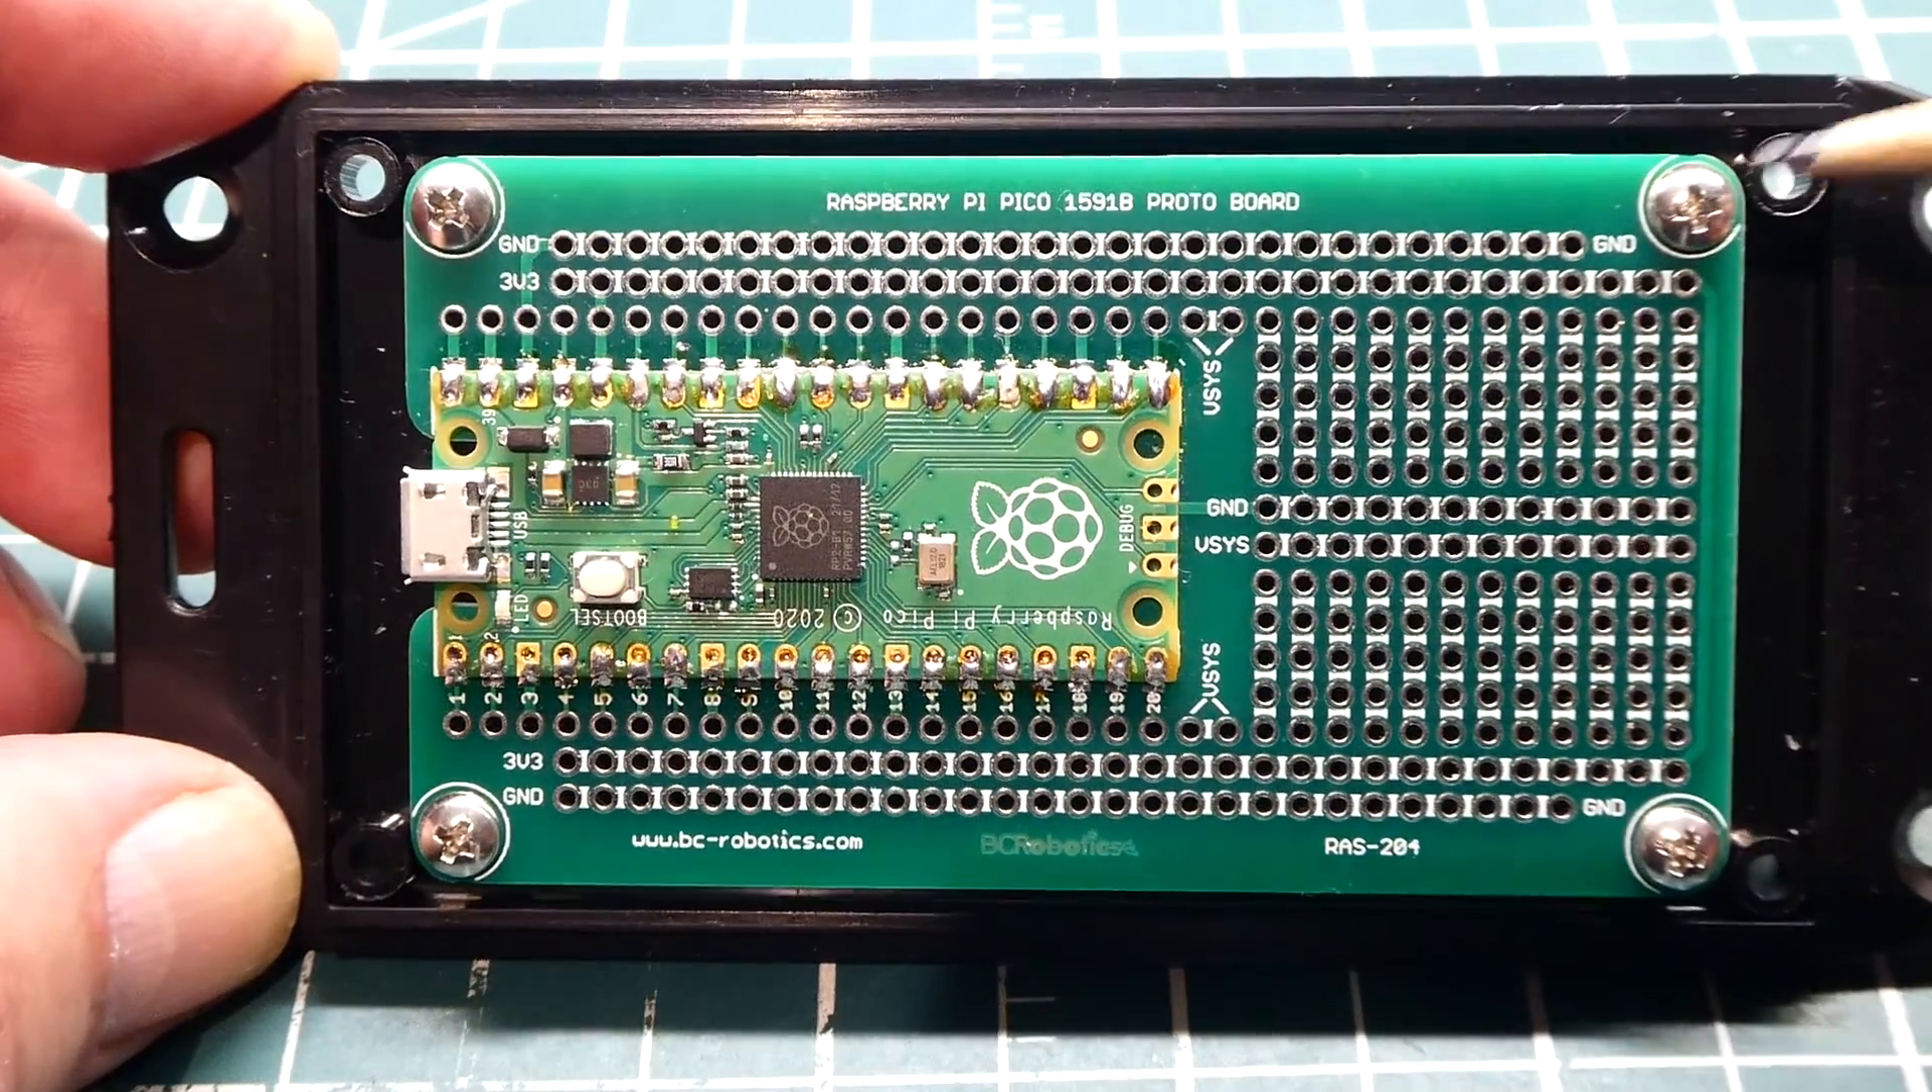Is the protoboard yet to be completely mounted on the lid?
No.